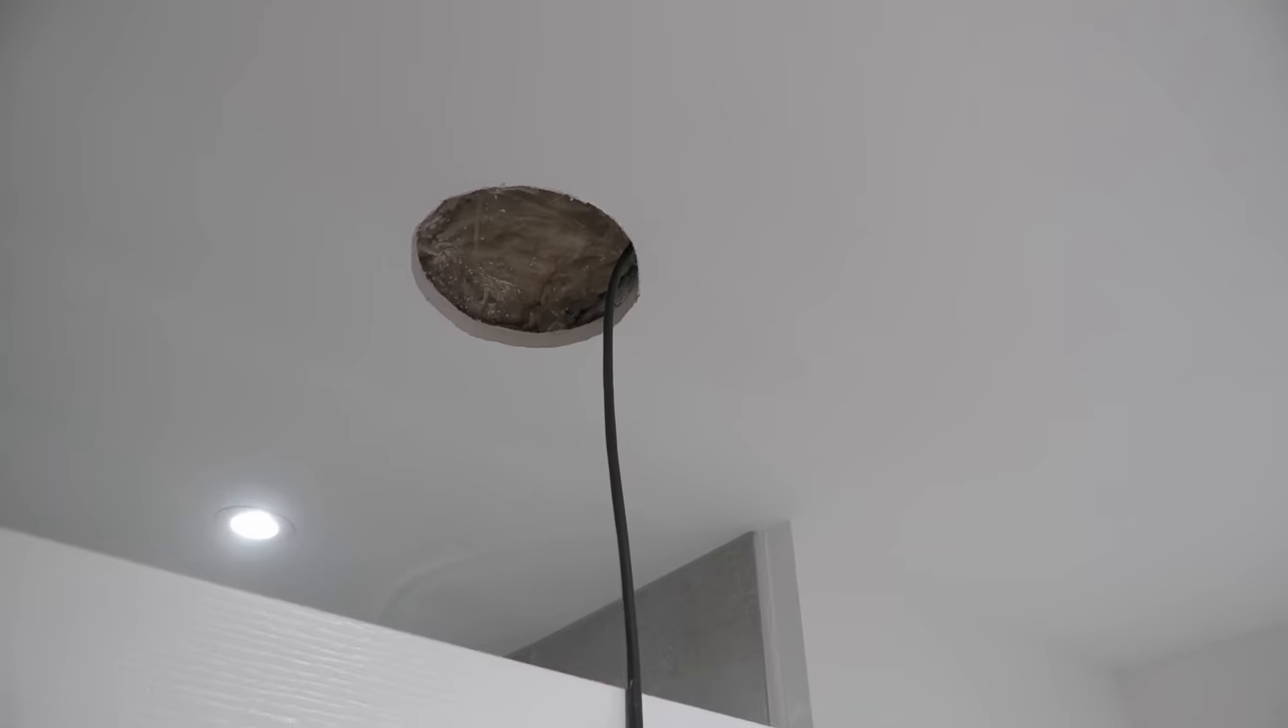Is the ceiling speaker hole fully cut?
Yes.